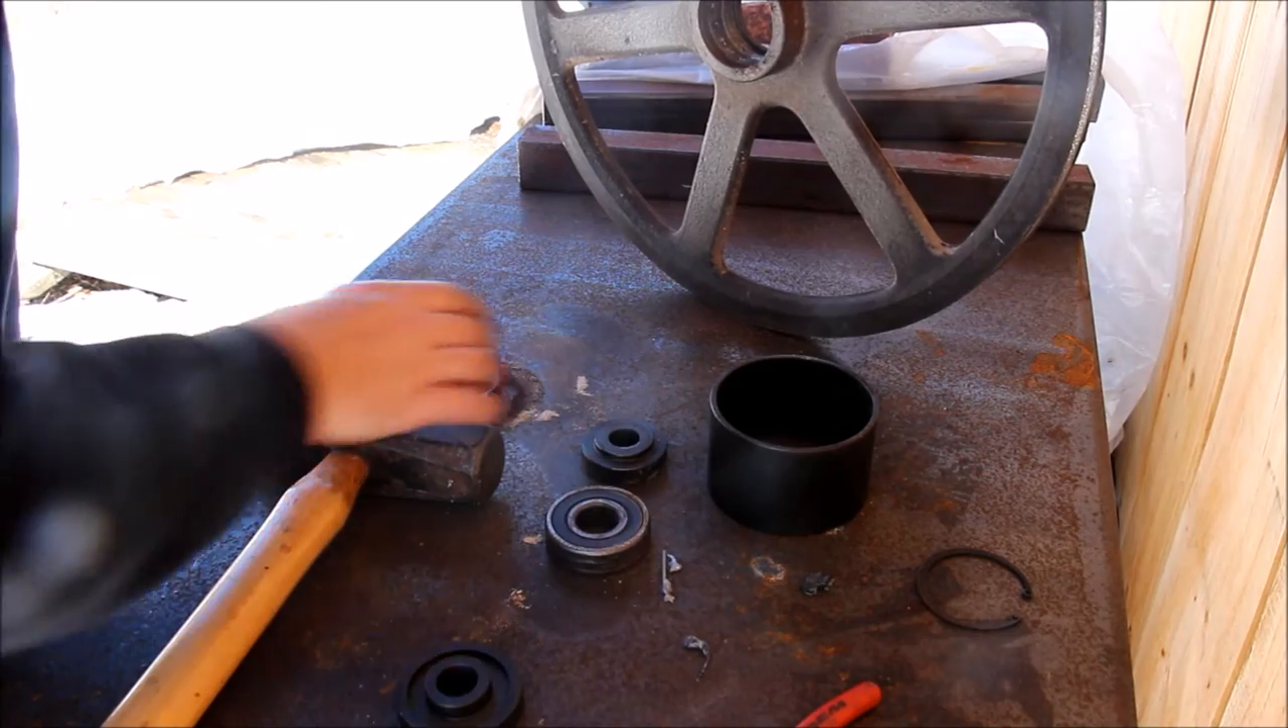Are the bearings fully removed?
Yes.